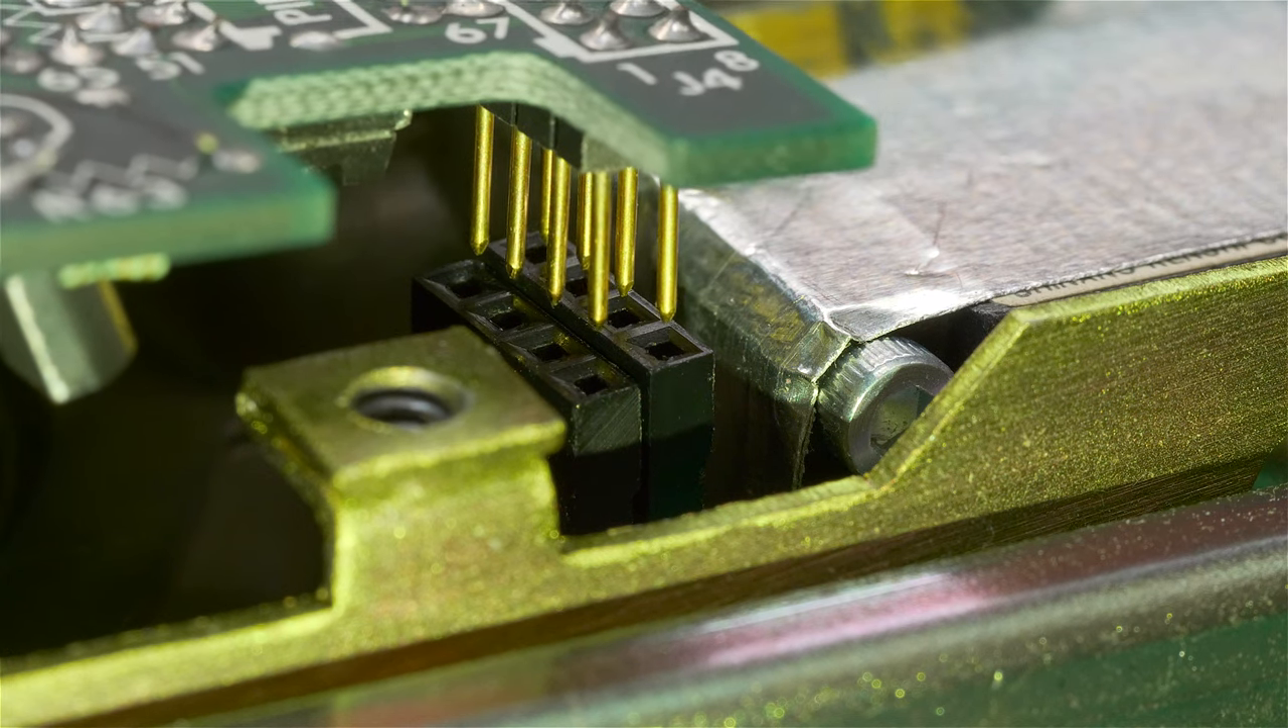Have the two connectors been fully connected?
No.